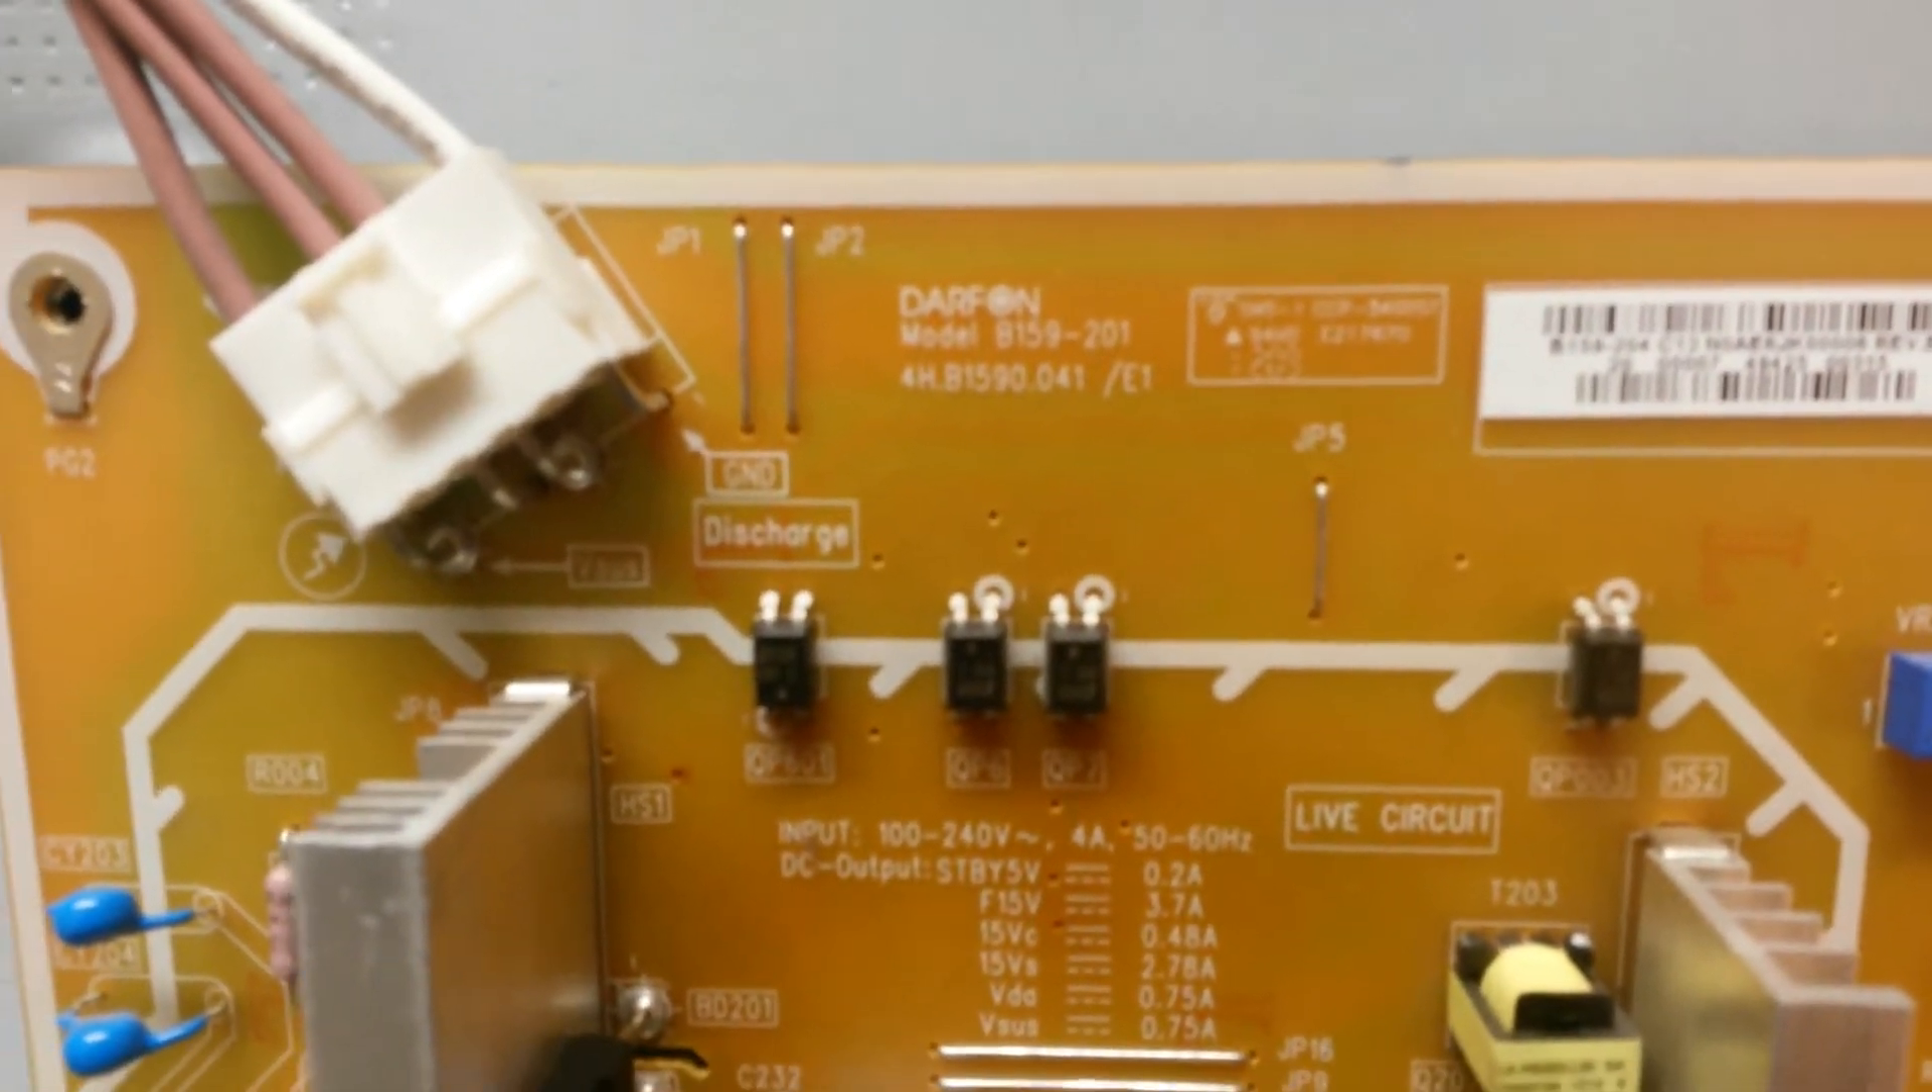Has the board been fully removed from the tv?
No.